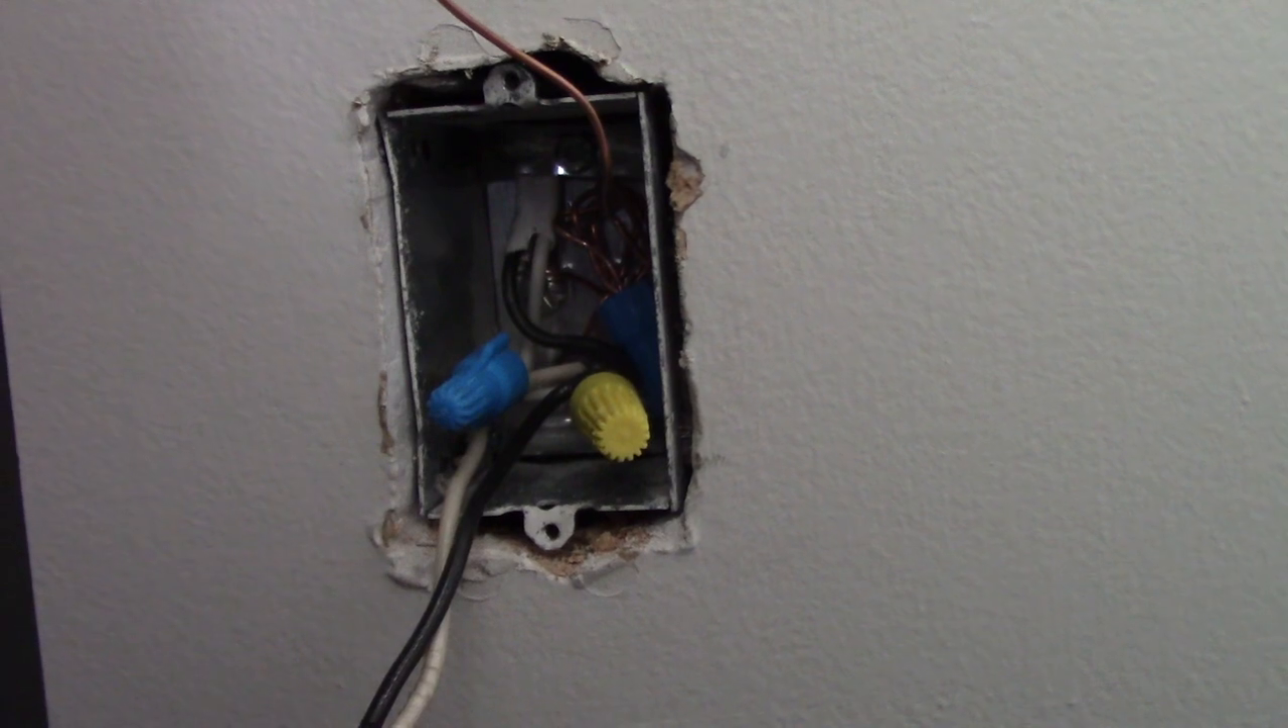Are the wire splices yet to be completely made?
No.